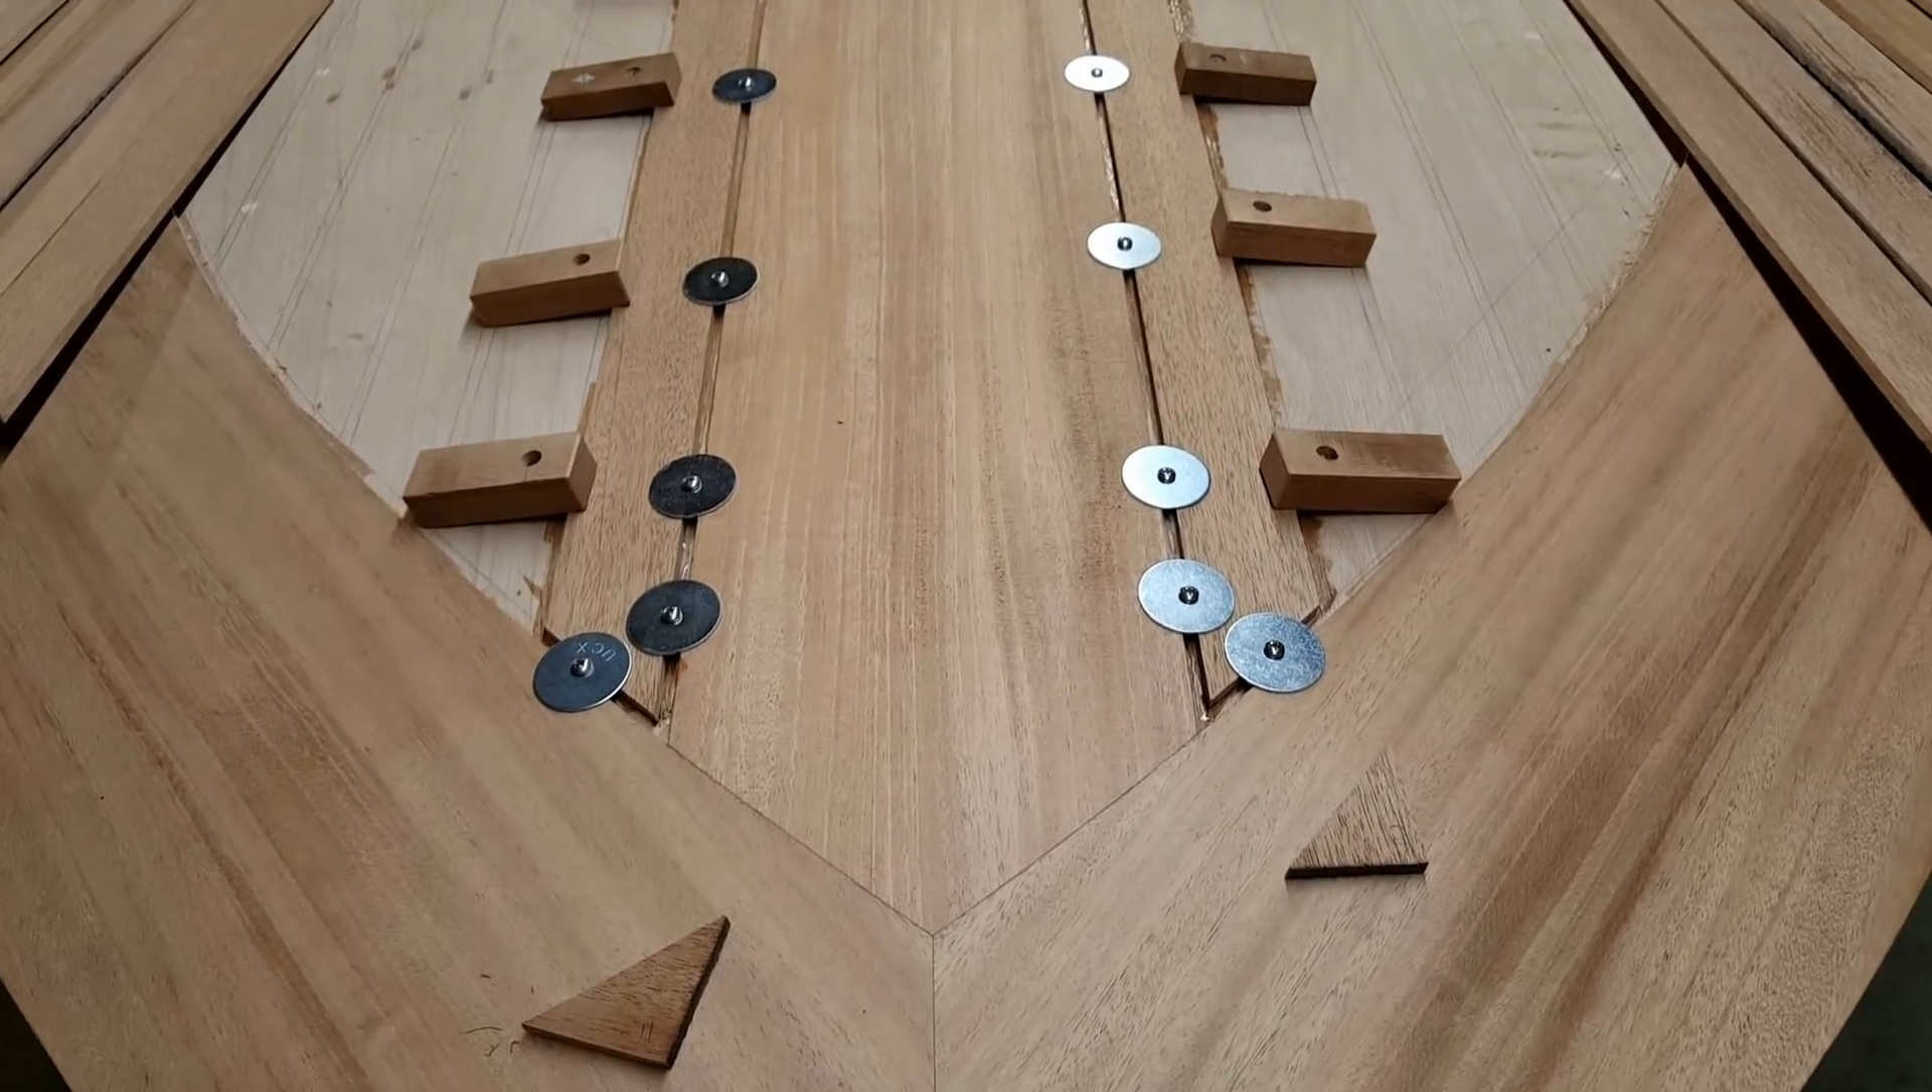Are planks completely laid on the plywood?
No.